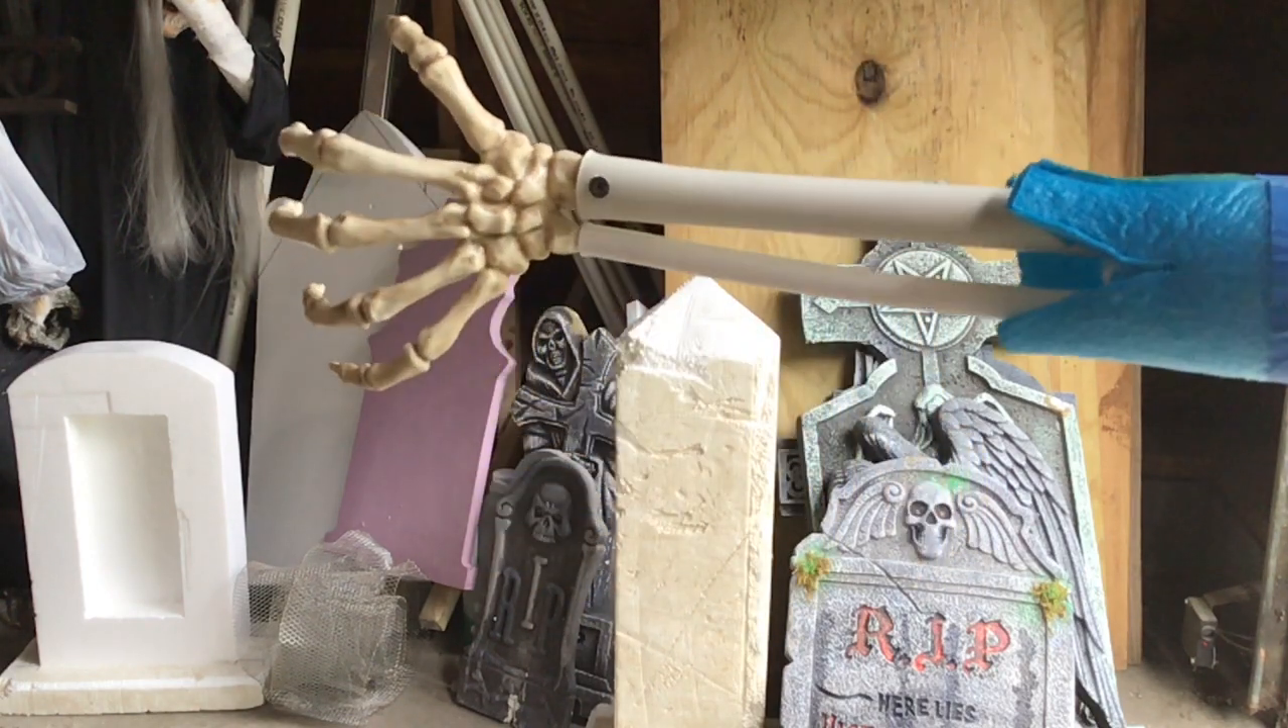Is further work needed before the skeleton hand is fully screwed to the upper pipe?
No.